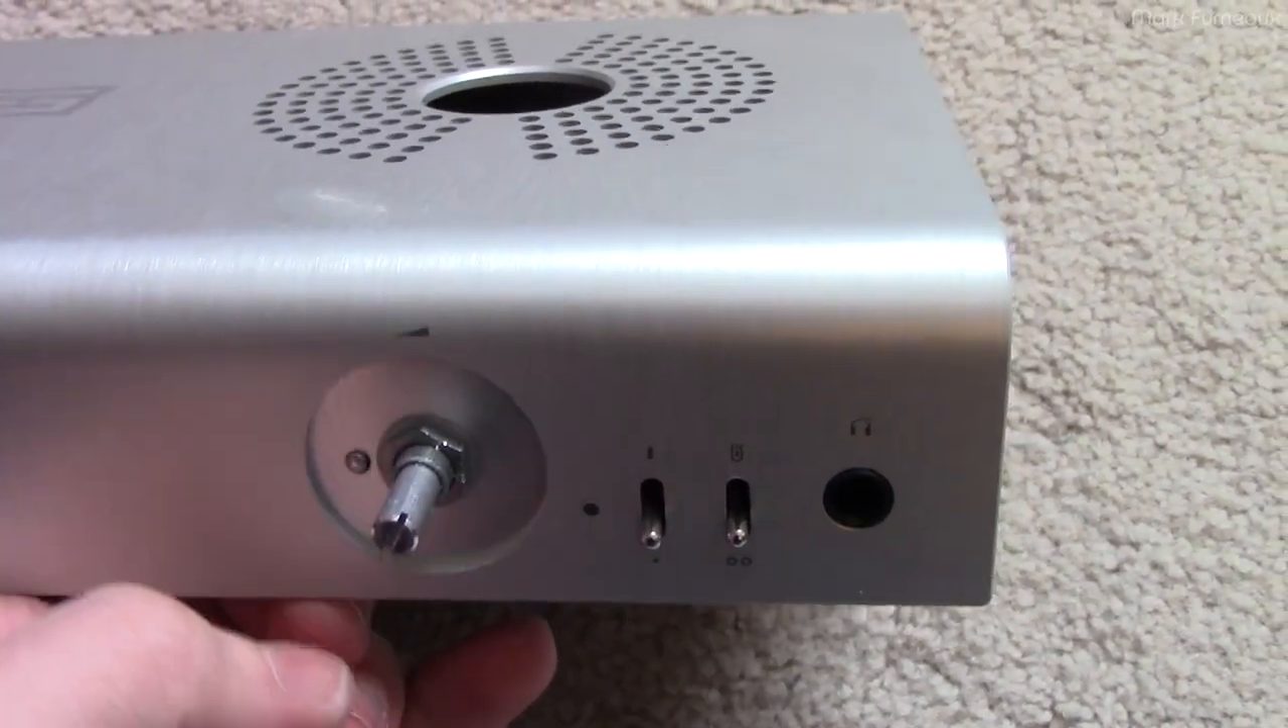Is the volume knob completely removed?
Yes.